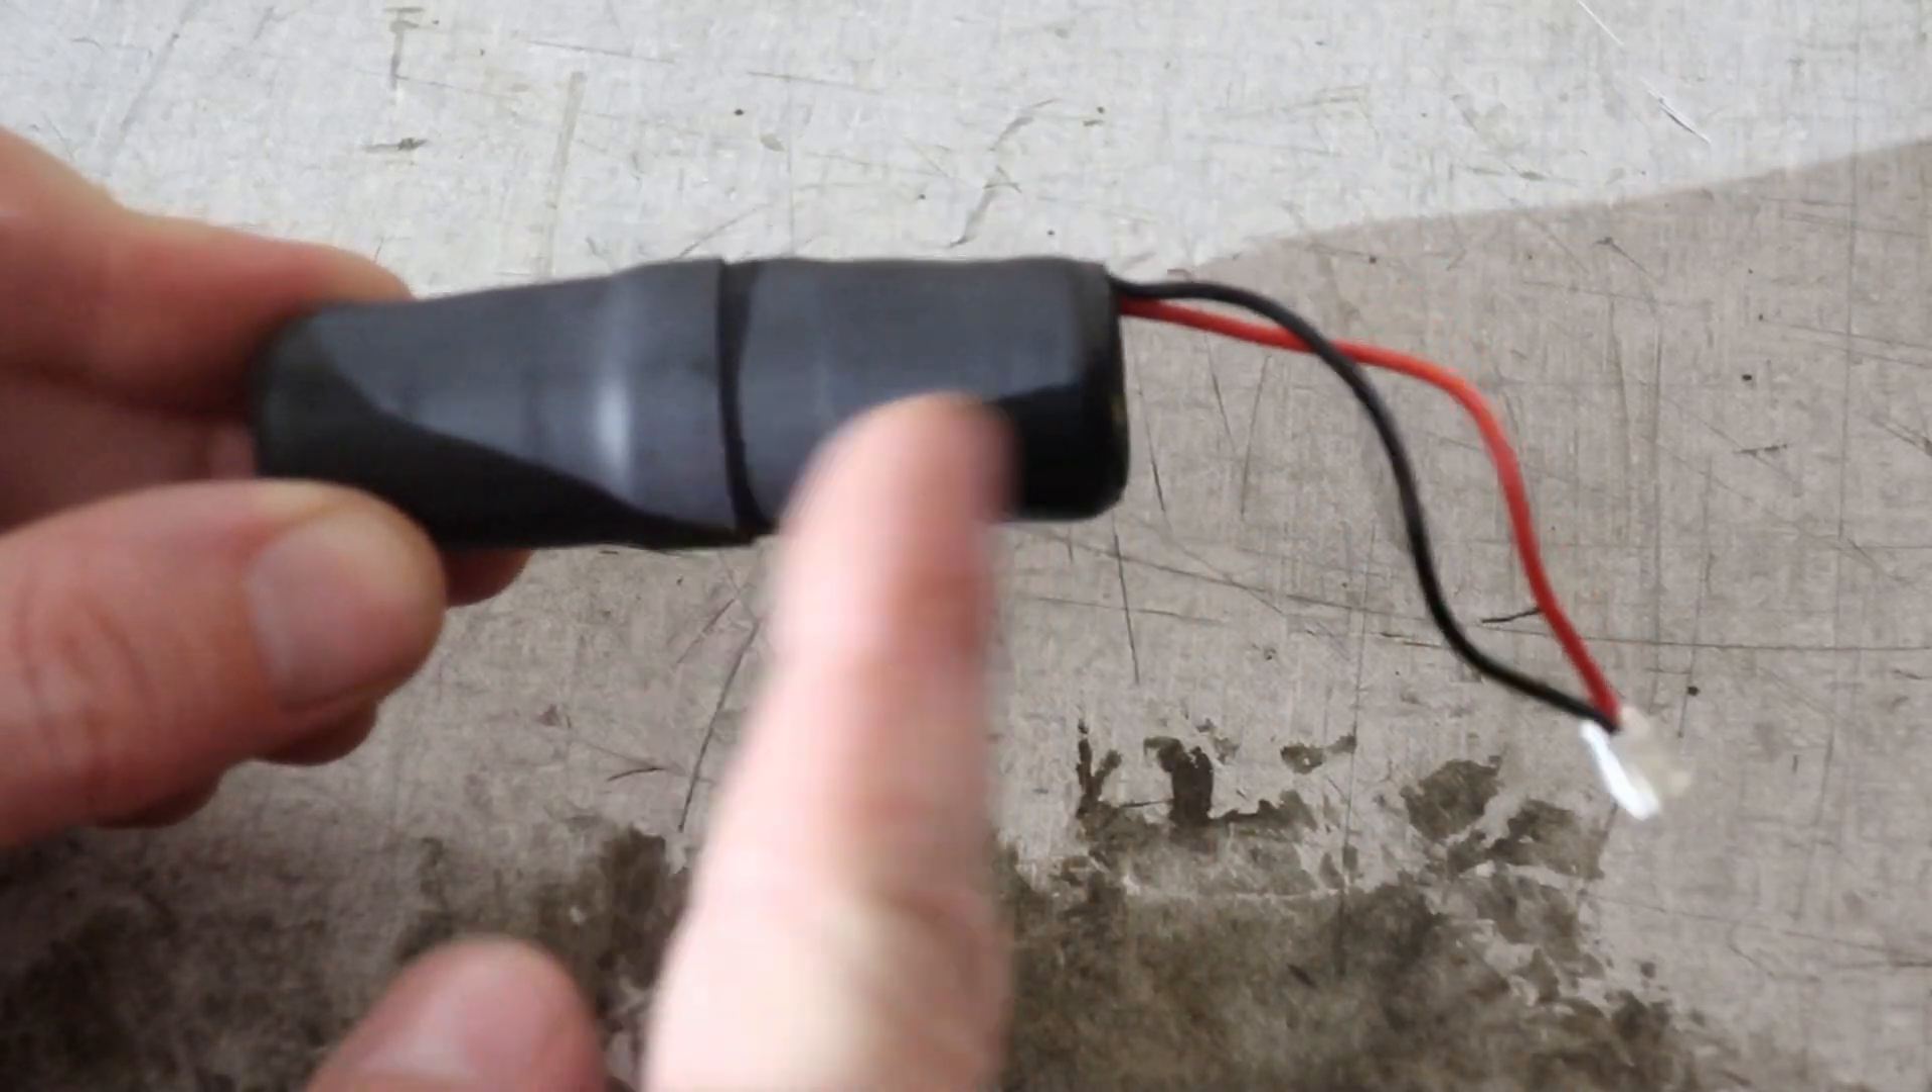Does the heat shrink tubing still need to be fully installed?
No.